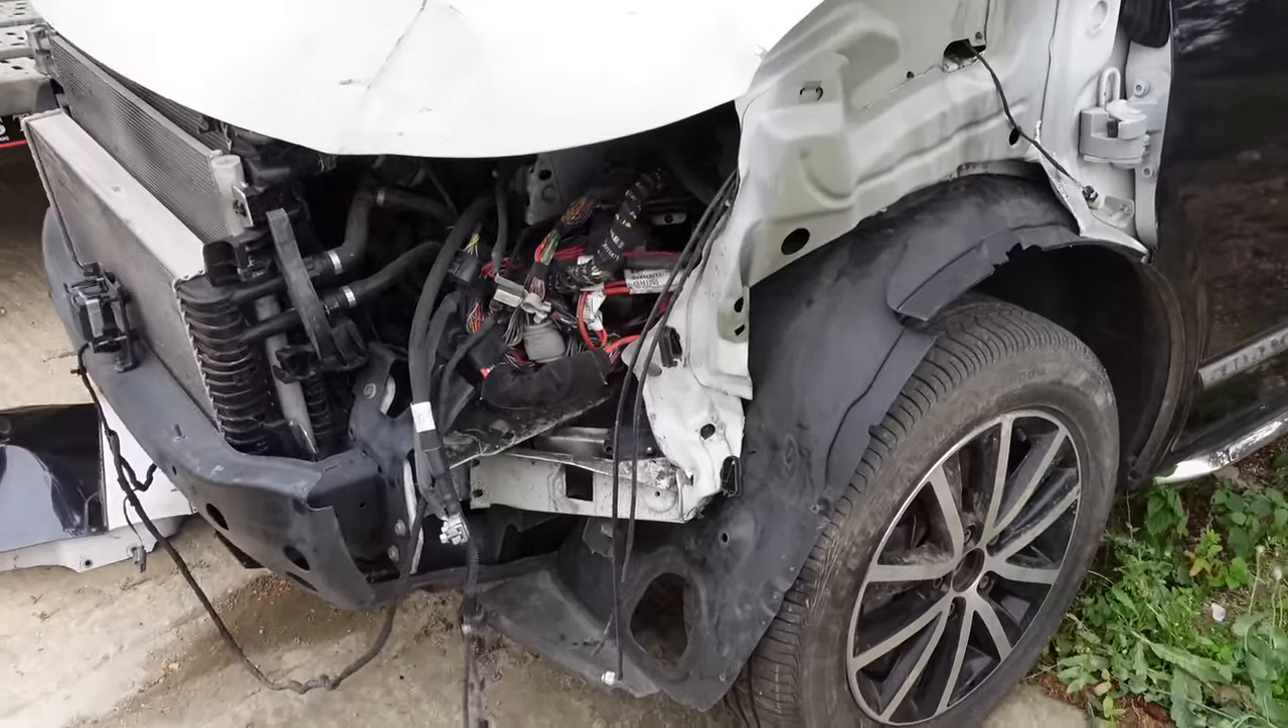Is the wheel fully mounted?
Yes.